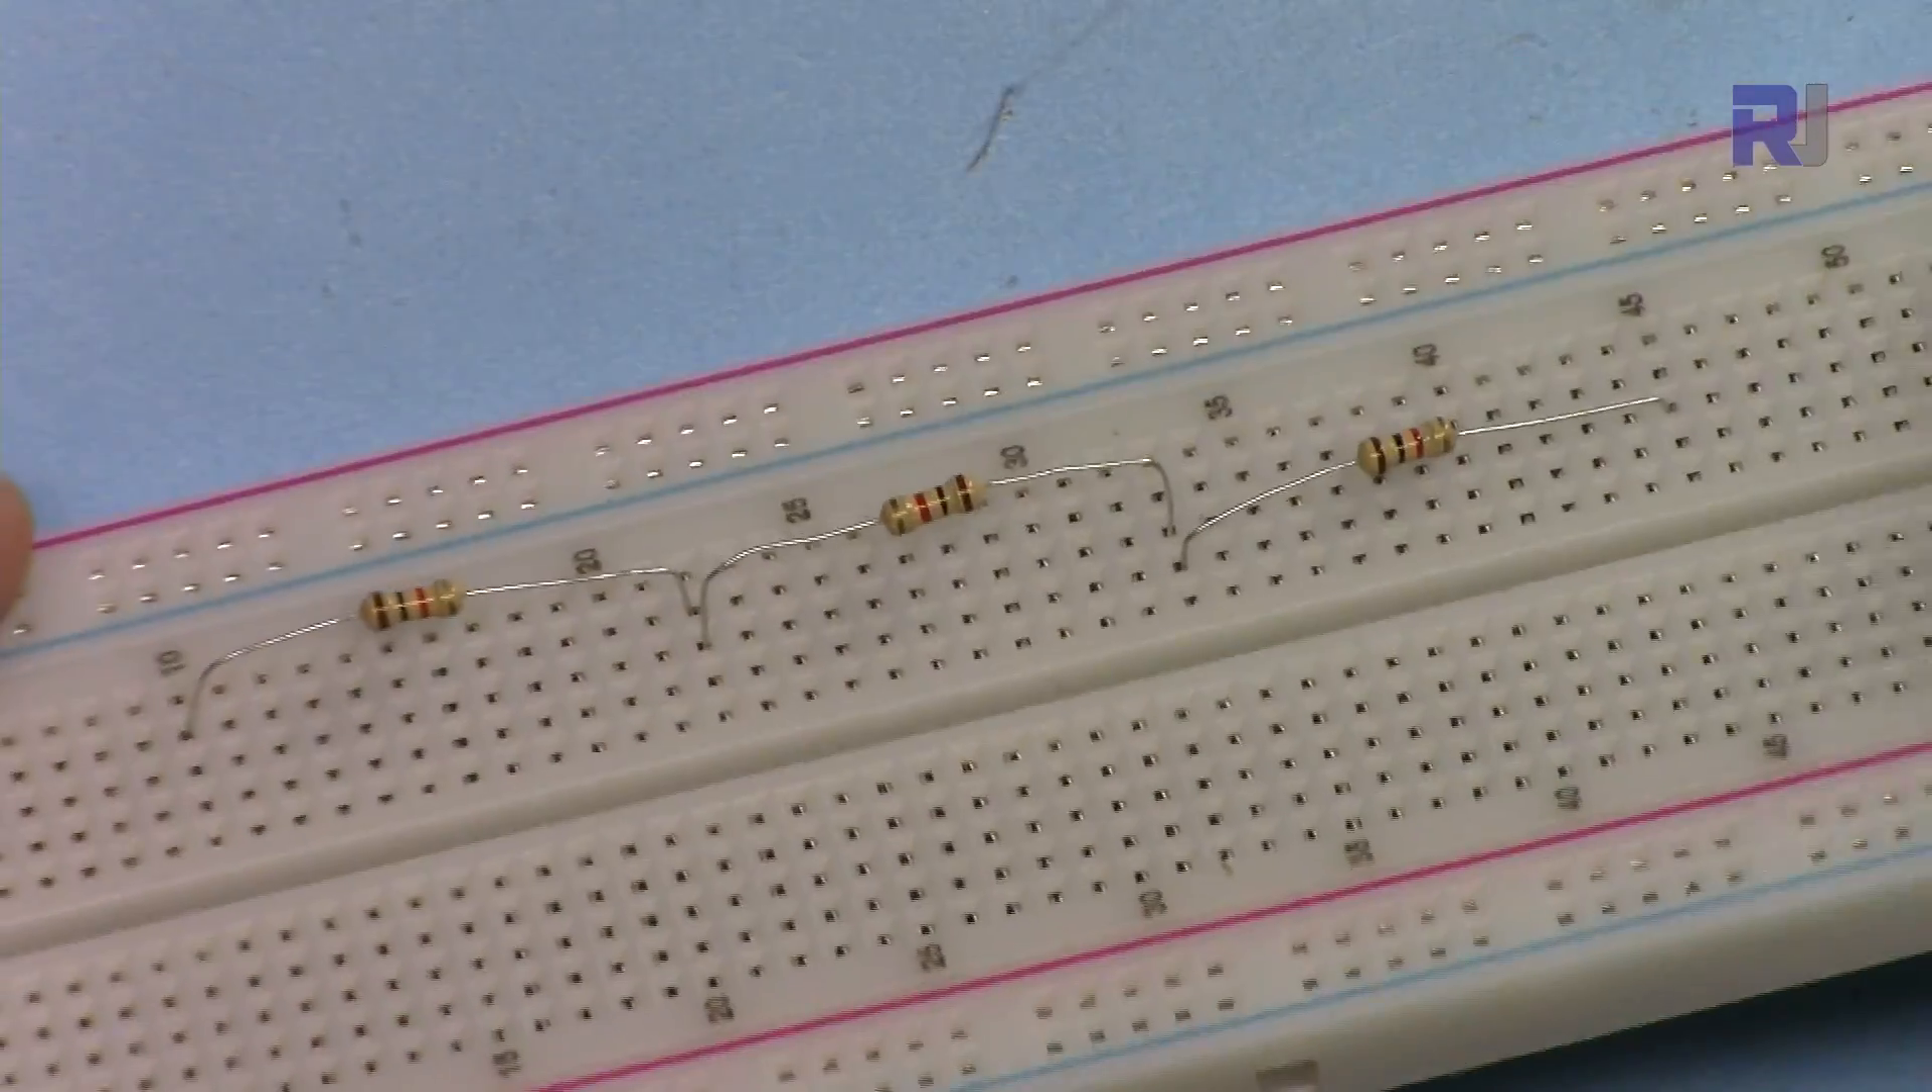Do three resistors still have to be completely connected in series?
No.